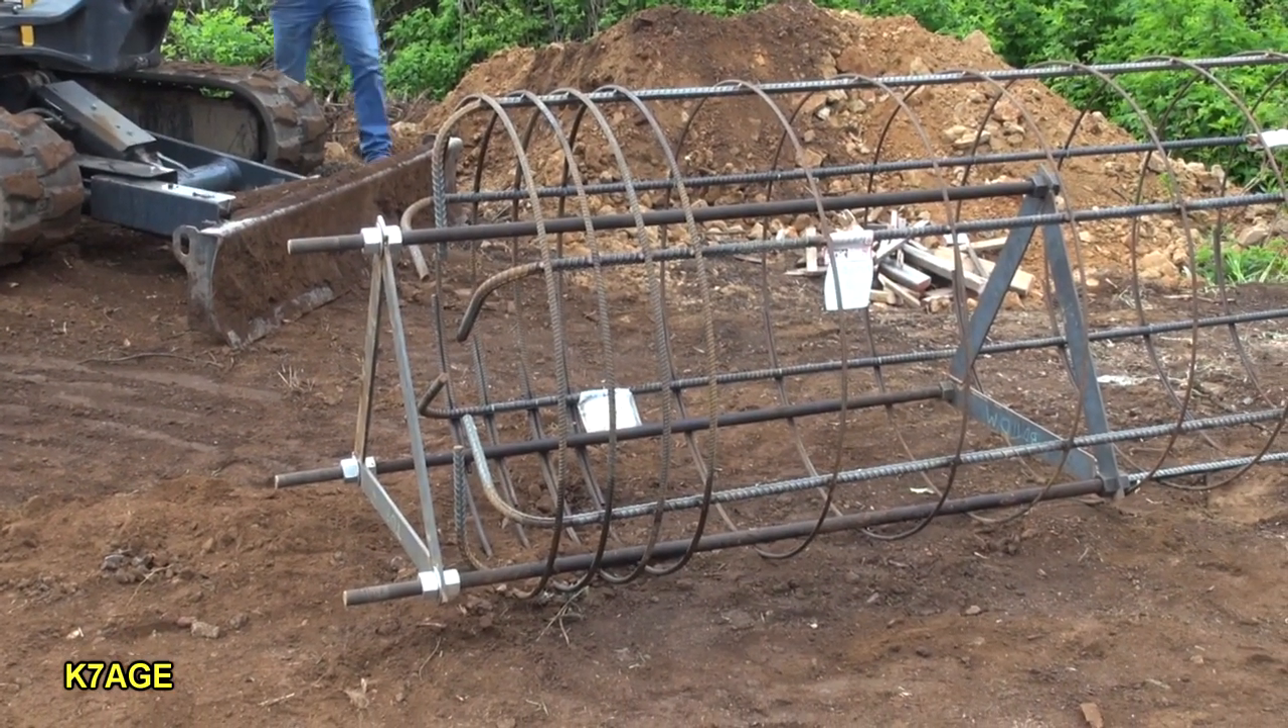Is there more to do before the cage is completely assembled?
No.